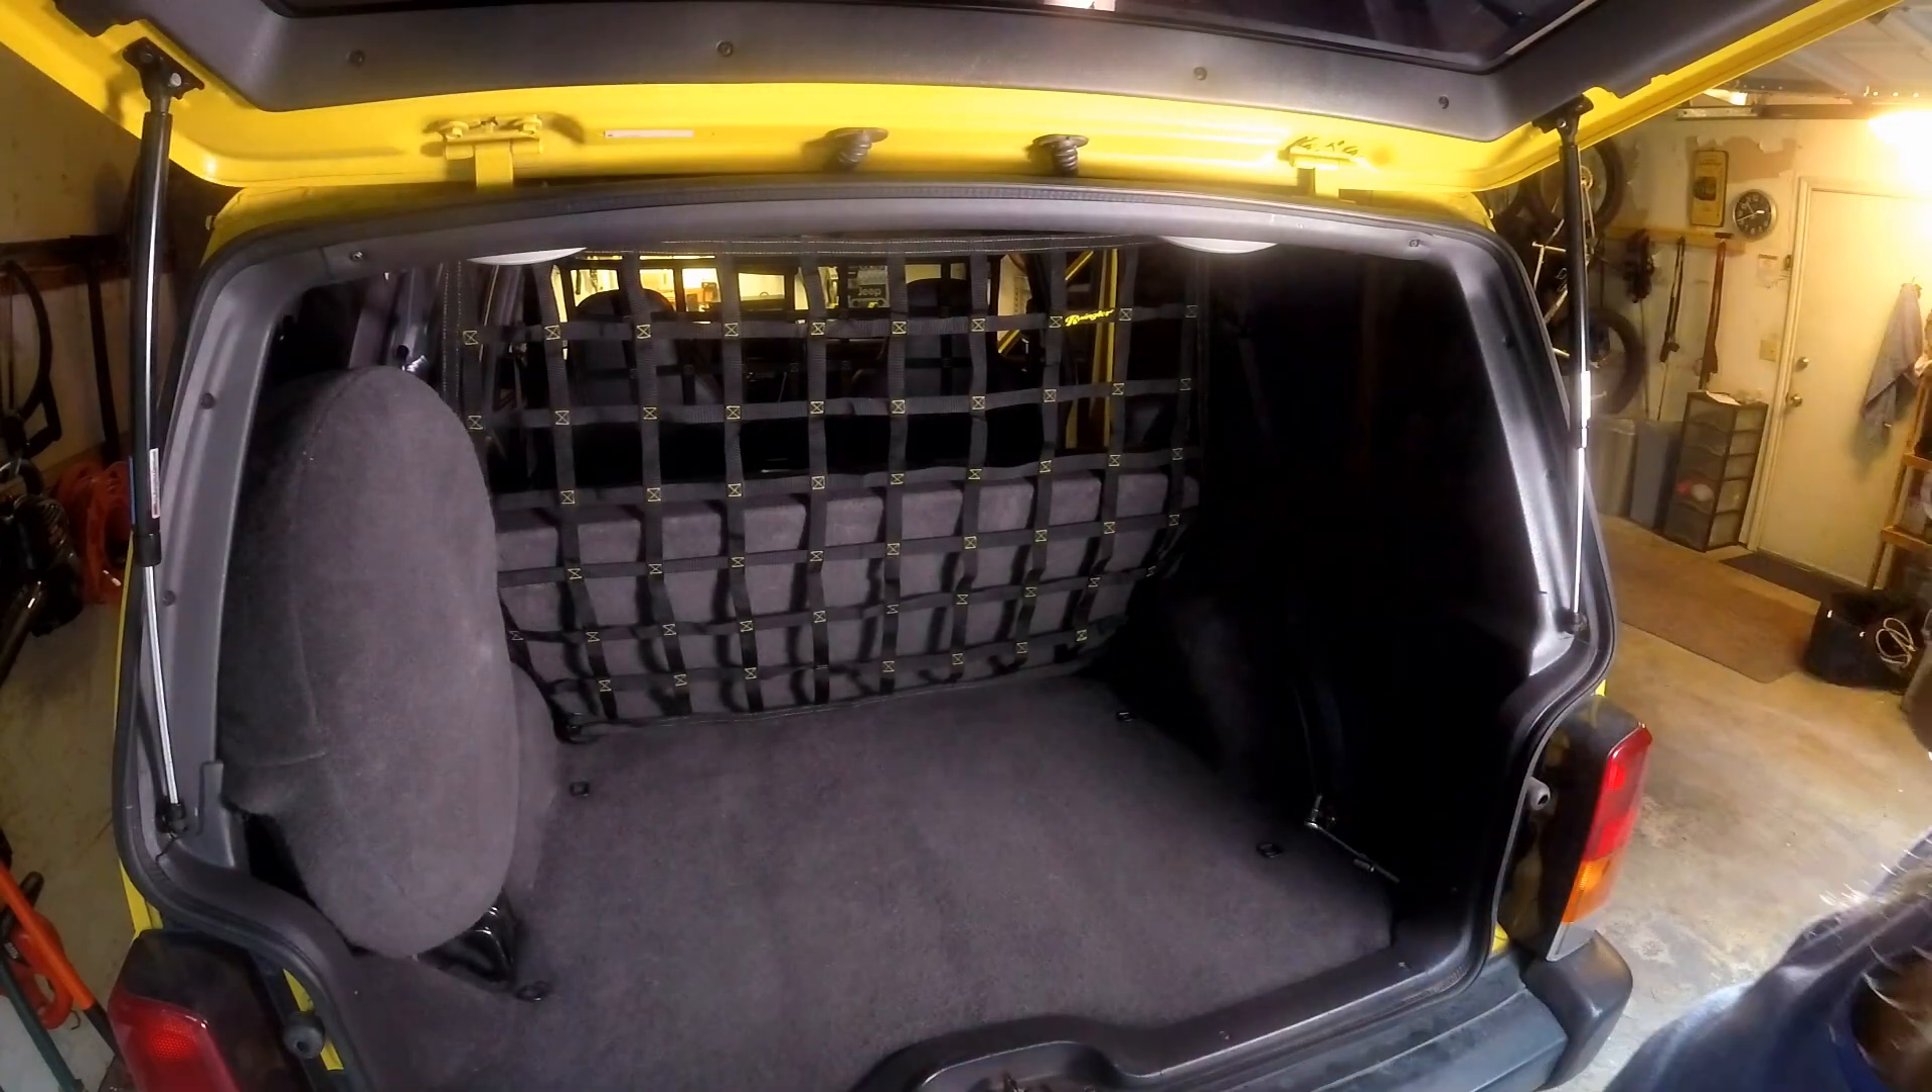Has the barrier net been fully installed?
Yes.